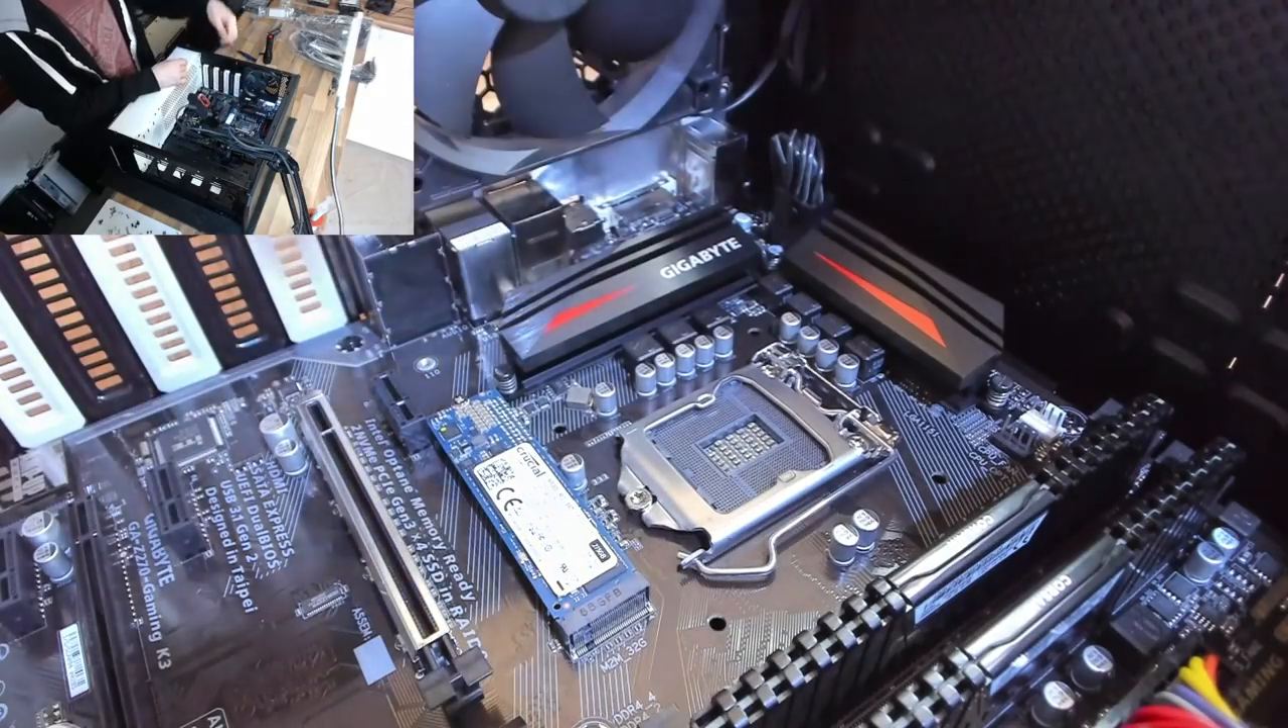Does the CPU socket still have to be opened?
Yes.